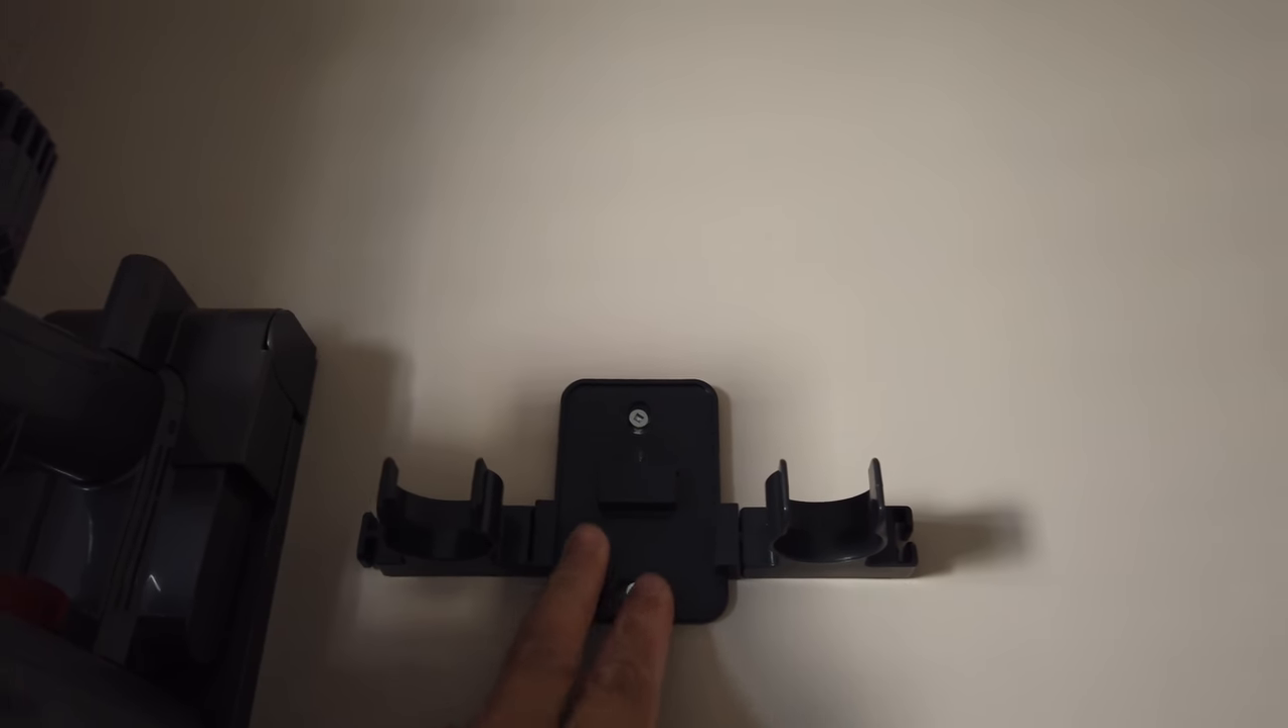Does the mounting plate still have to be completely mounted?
No.